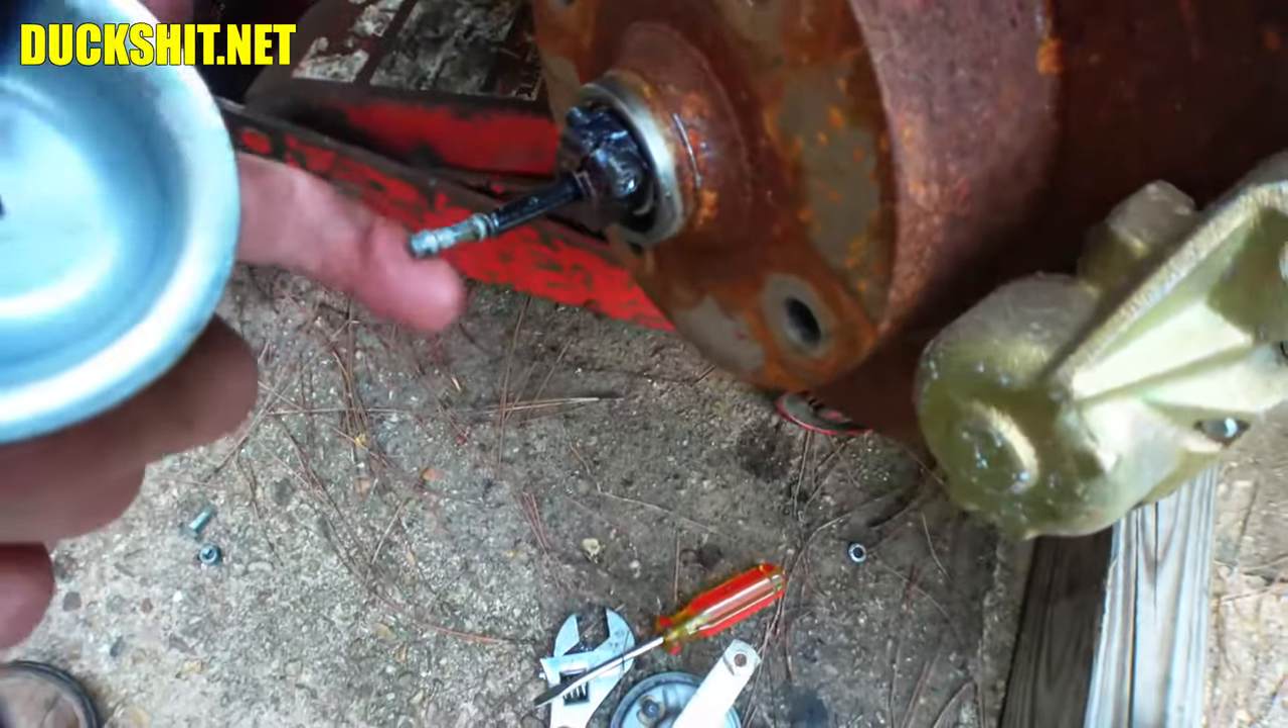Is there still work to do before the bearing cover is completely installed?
Yes.